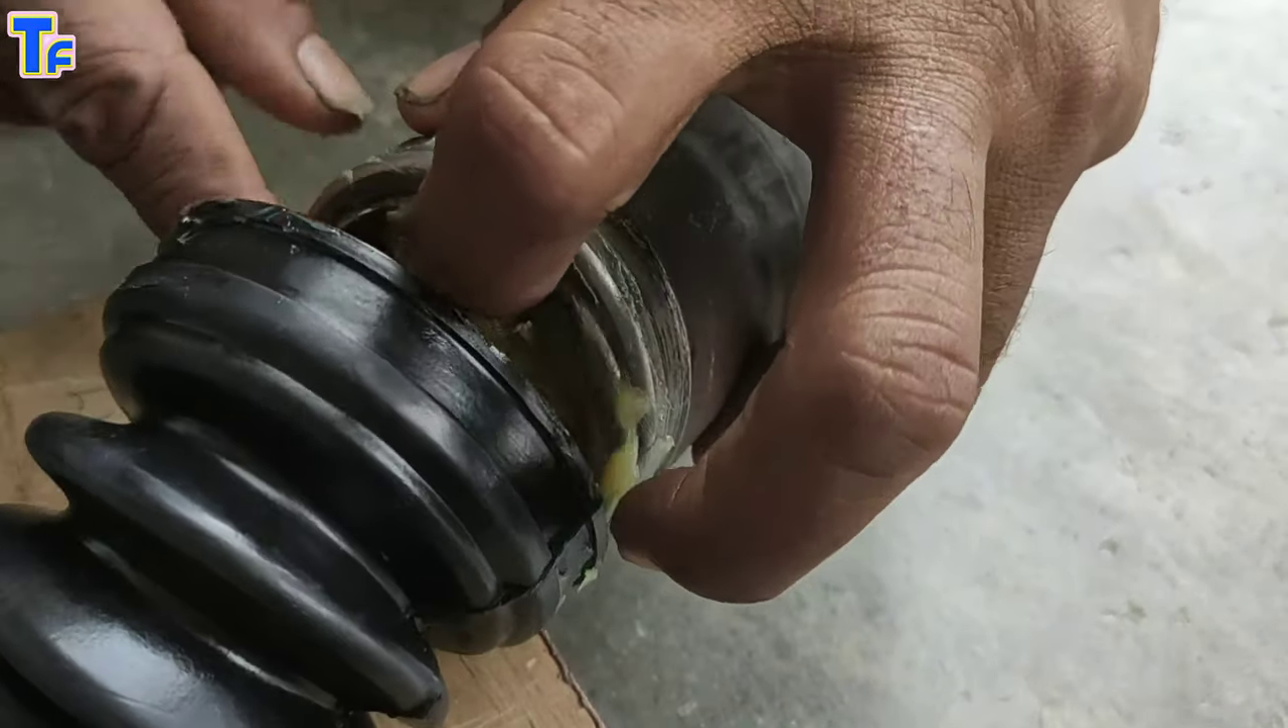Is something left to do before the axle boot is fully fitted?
Yes.